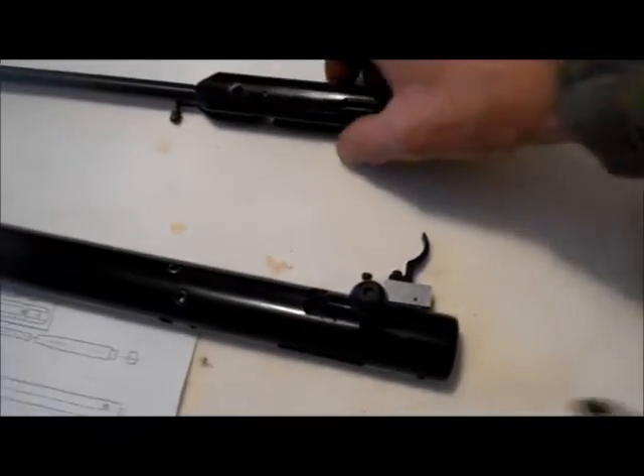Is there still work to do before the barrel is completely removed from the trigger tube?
No.